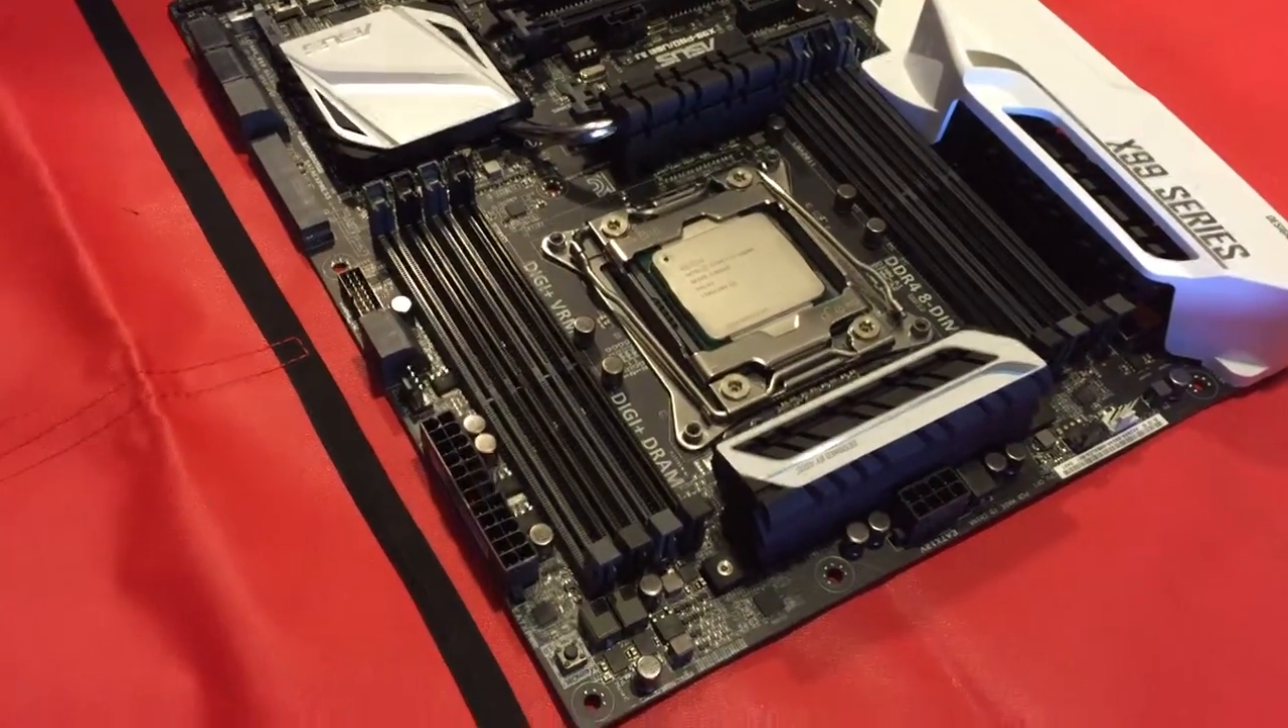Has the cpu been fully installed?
Yes.